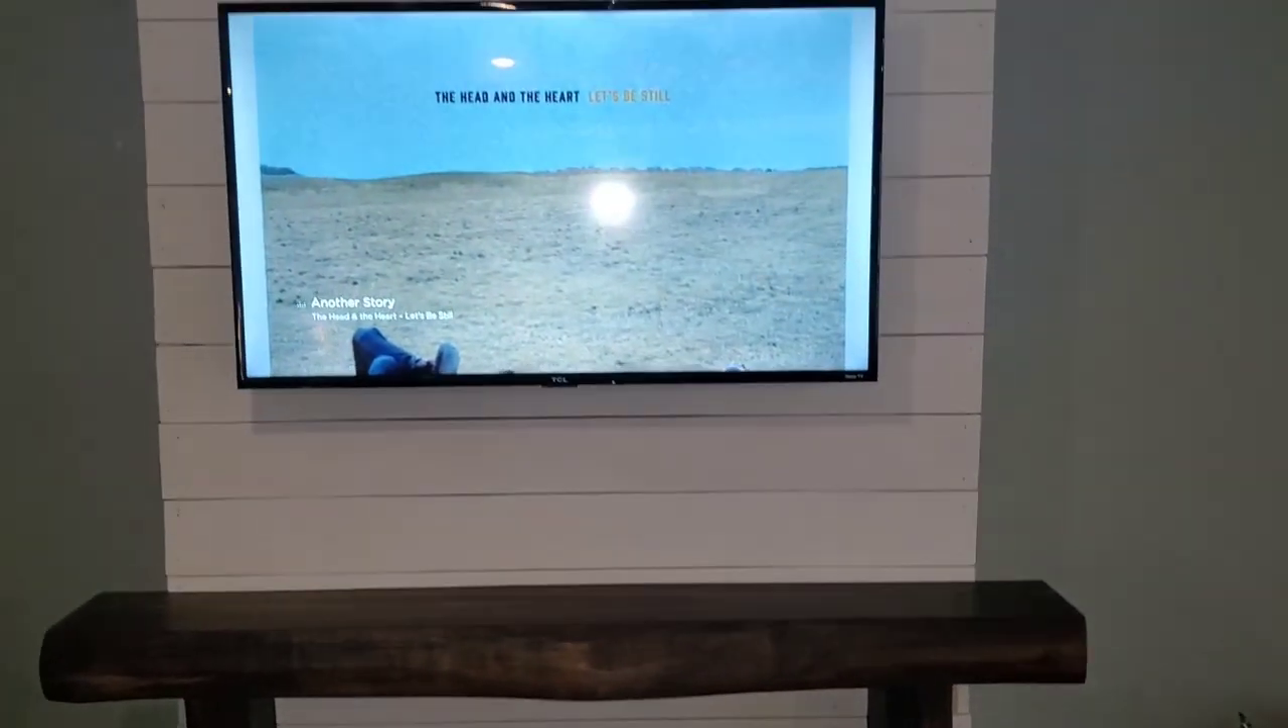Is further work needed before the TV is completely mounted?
No.